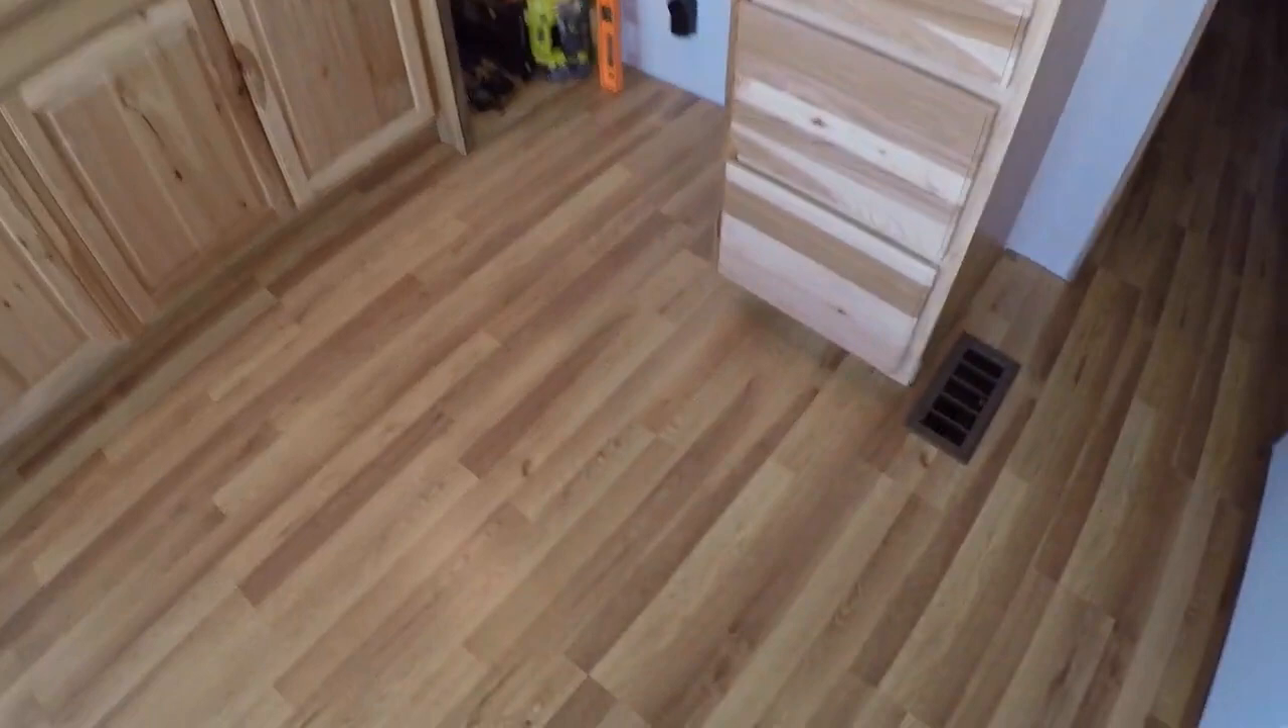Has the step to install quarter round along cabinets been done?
No.